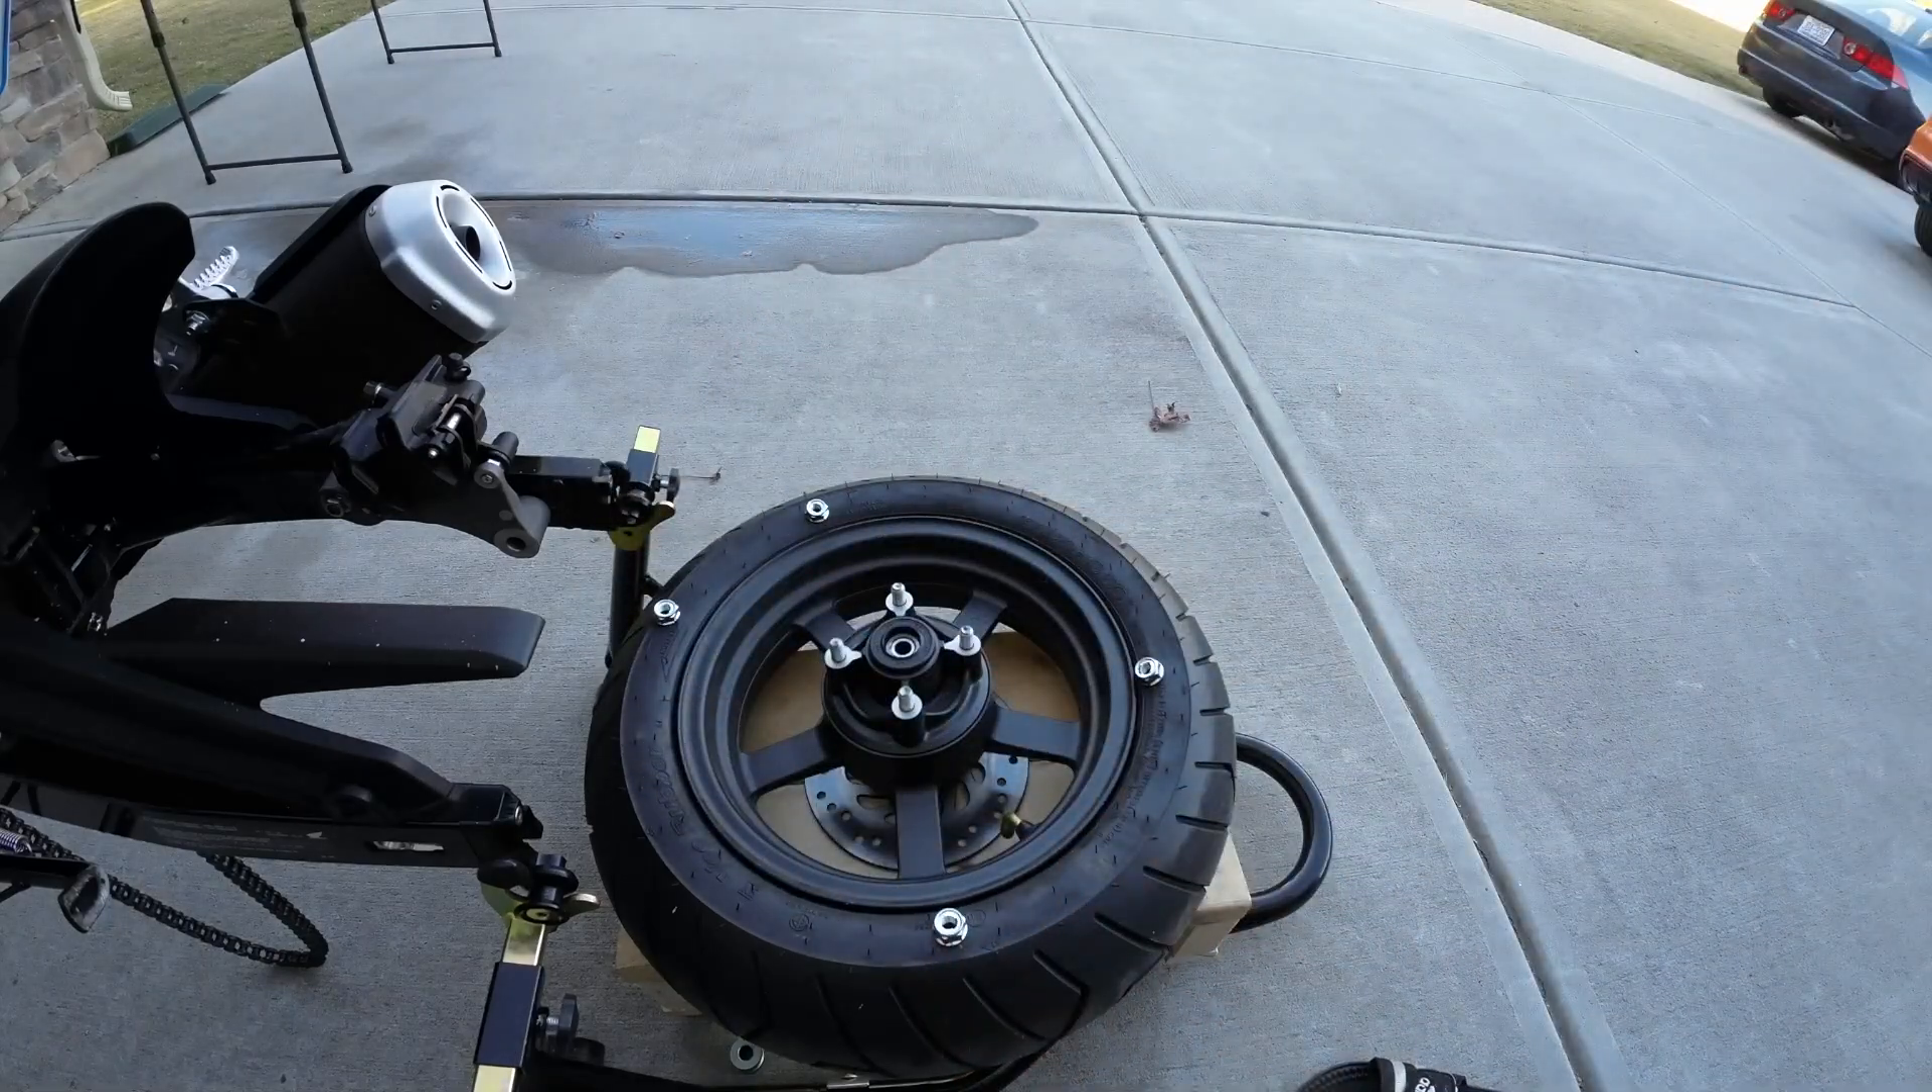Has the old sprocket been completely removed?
Yes.